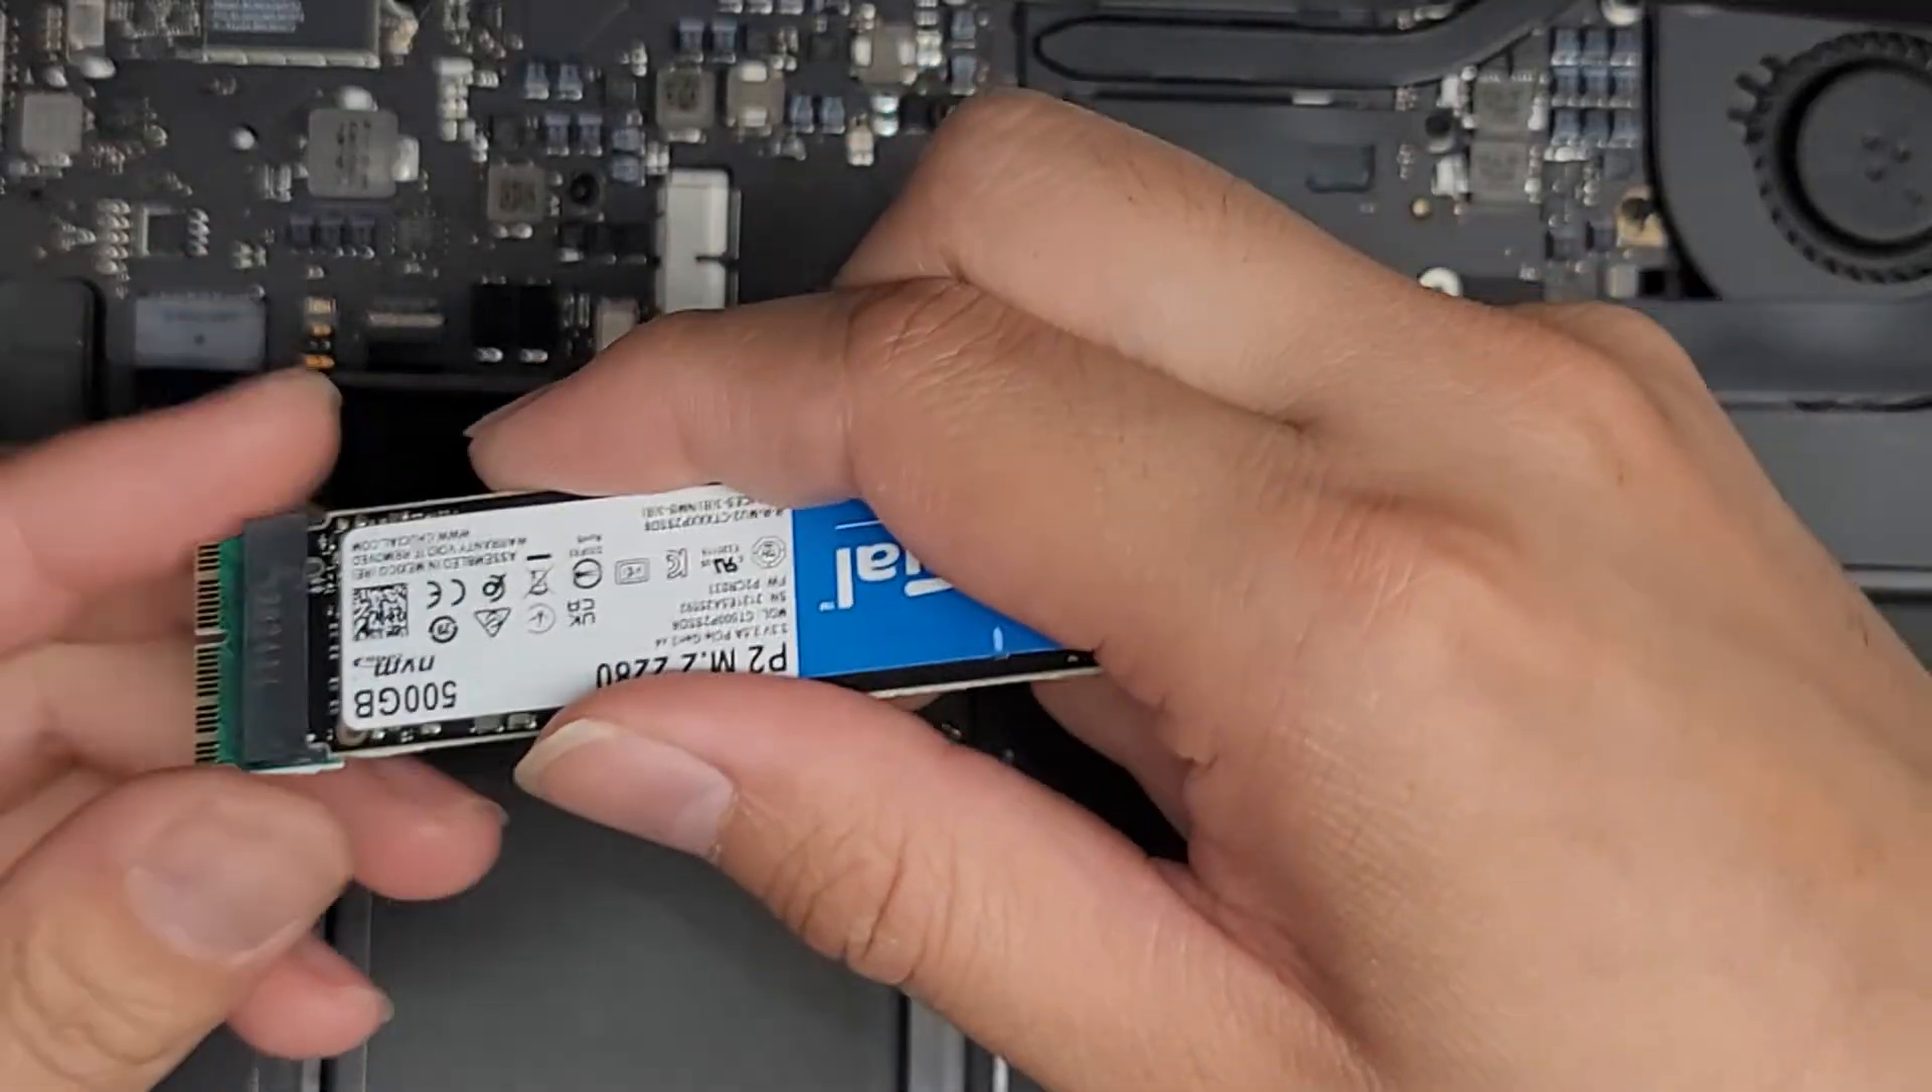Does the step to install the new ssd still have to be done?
Yes.